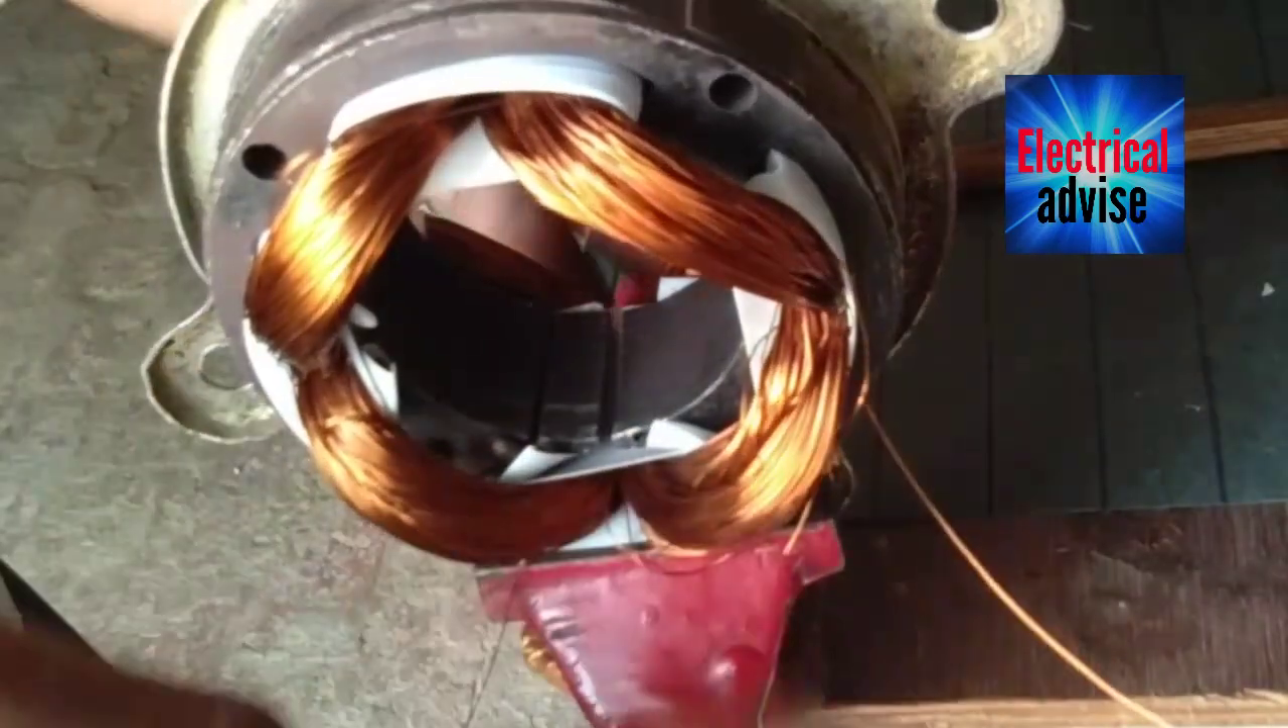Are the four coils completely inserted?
Yes.